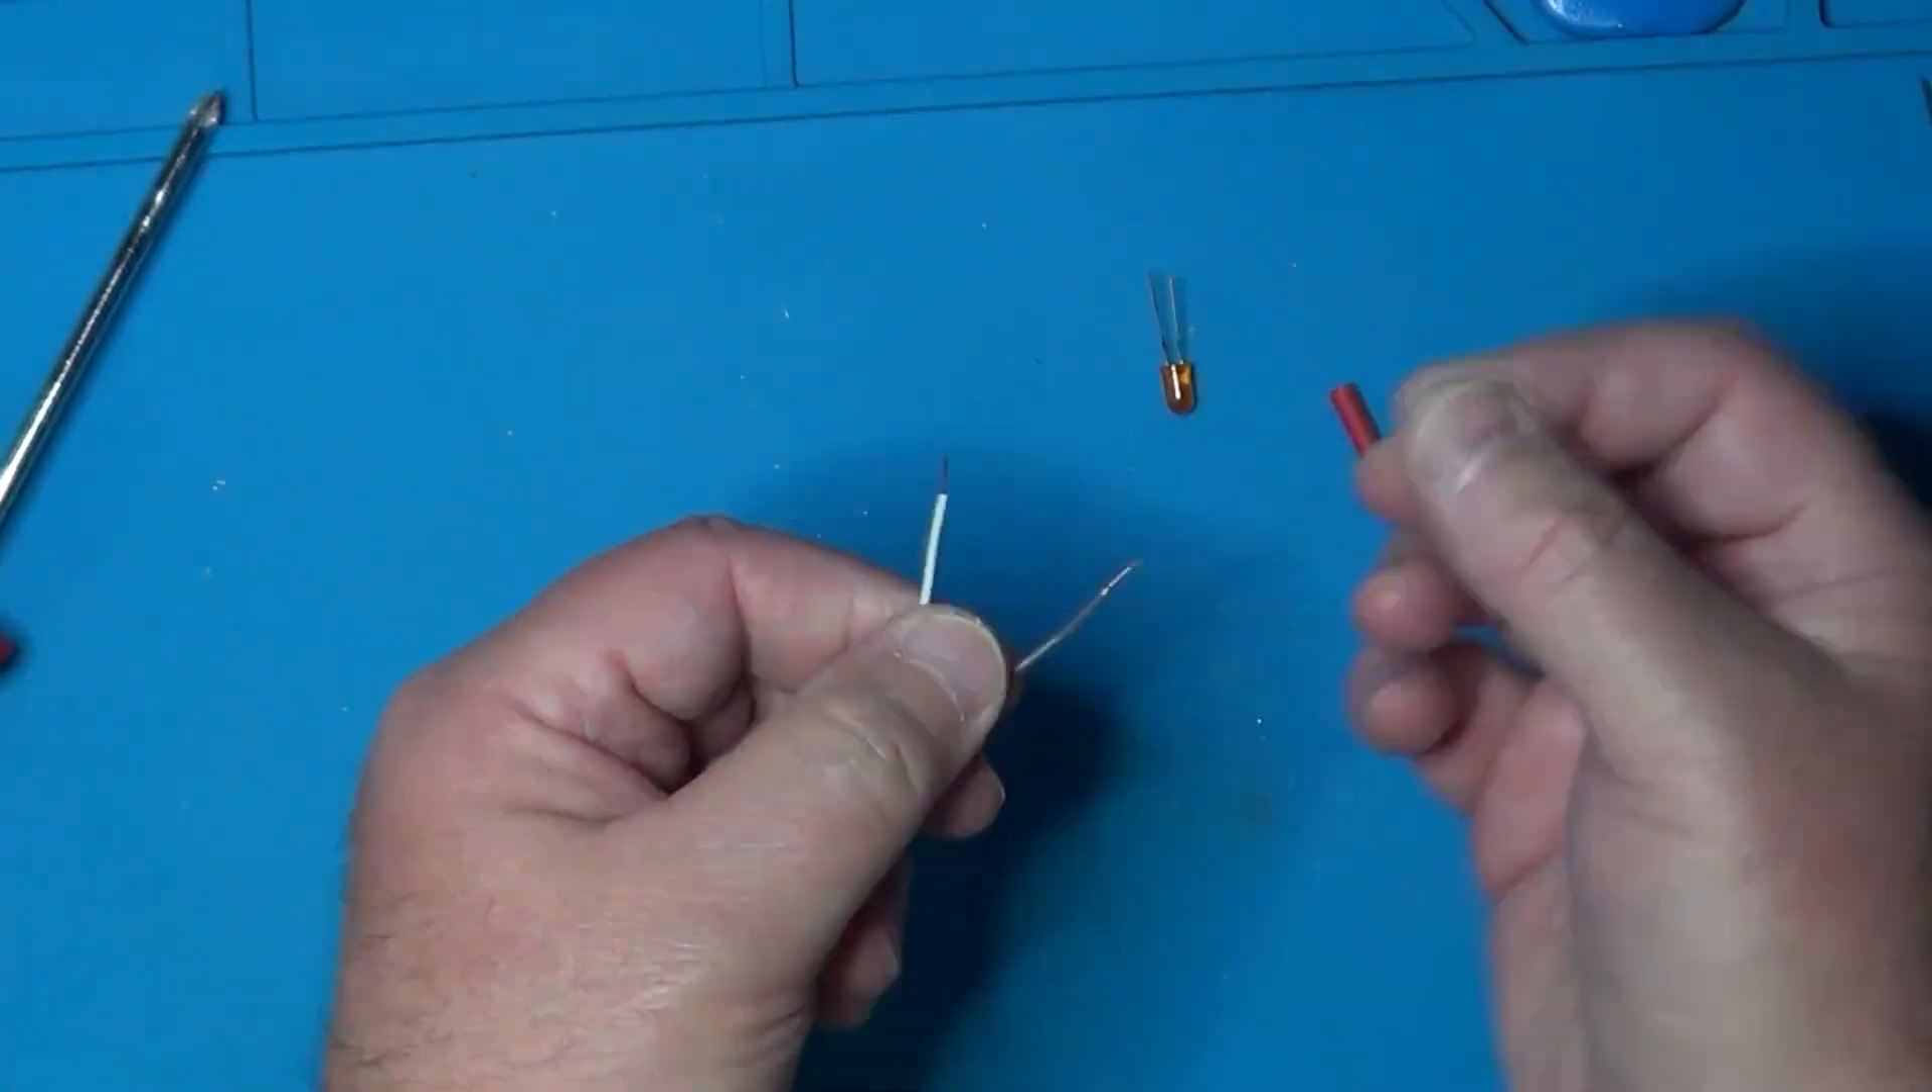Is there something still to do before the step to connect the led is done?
Yes.